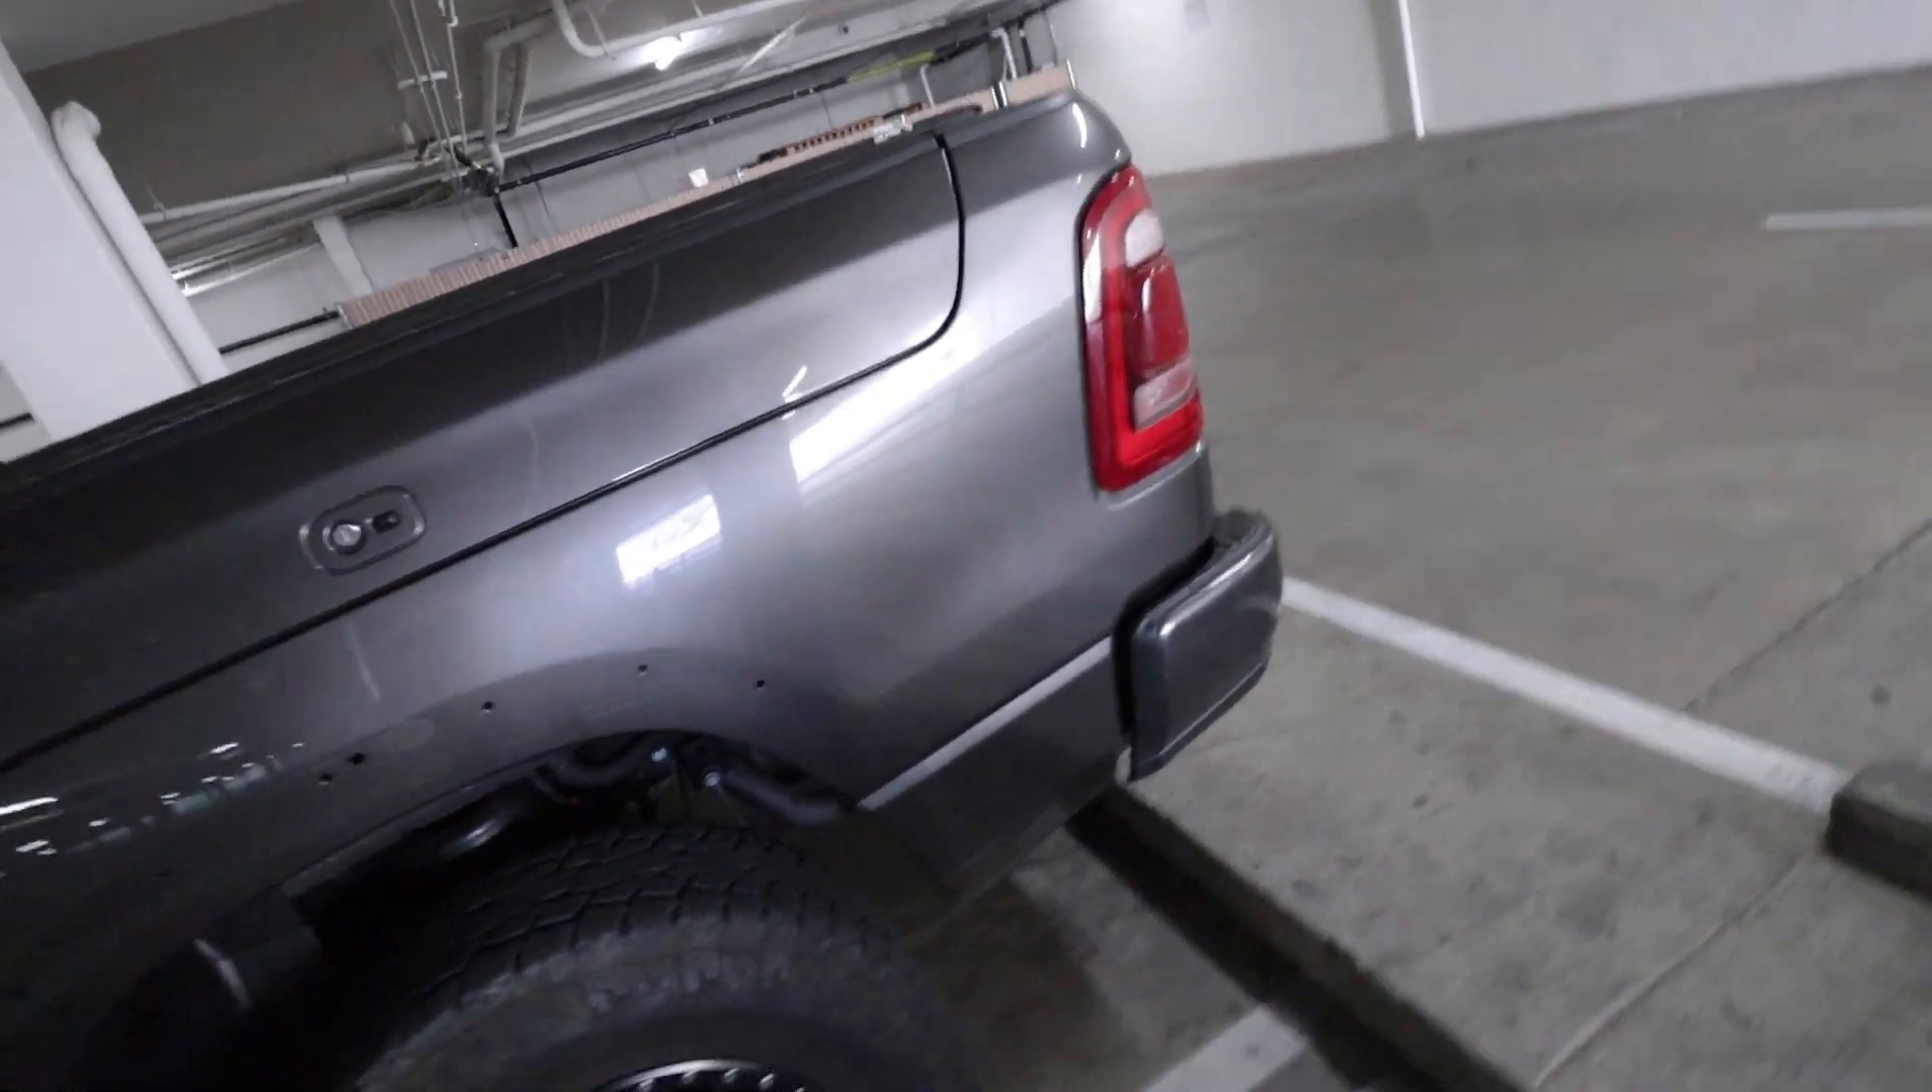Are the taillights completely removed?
No.